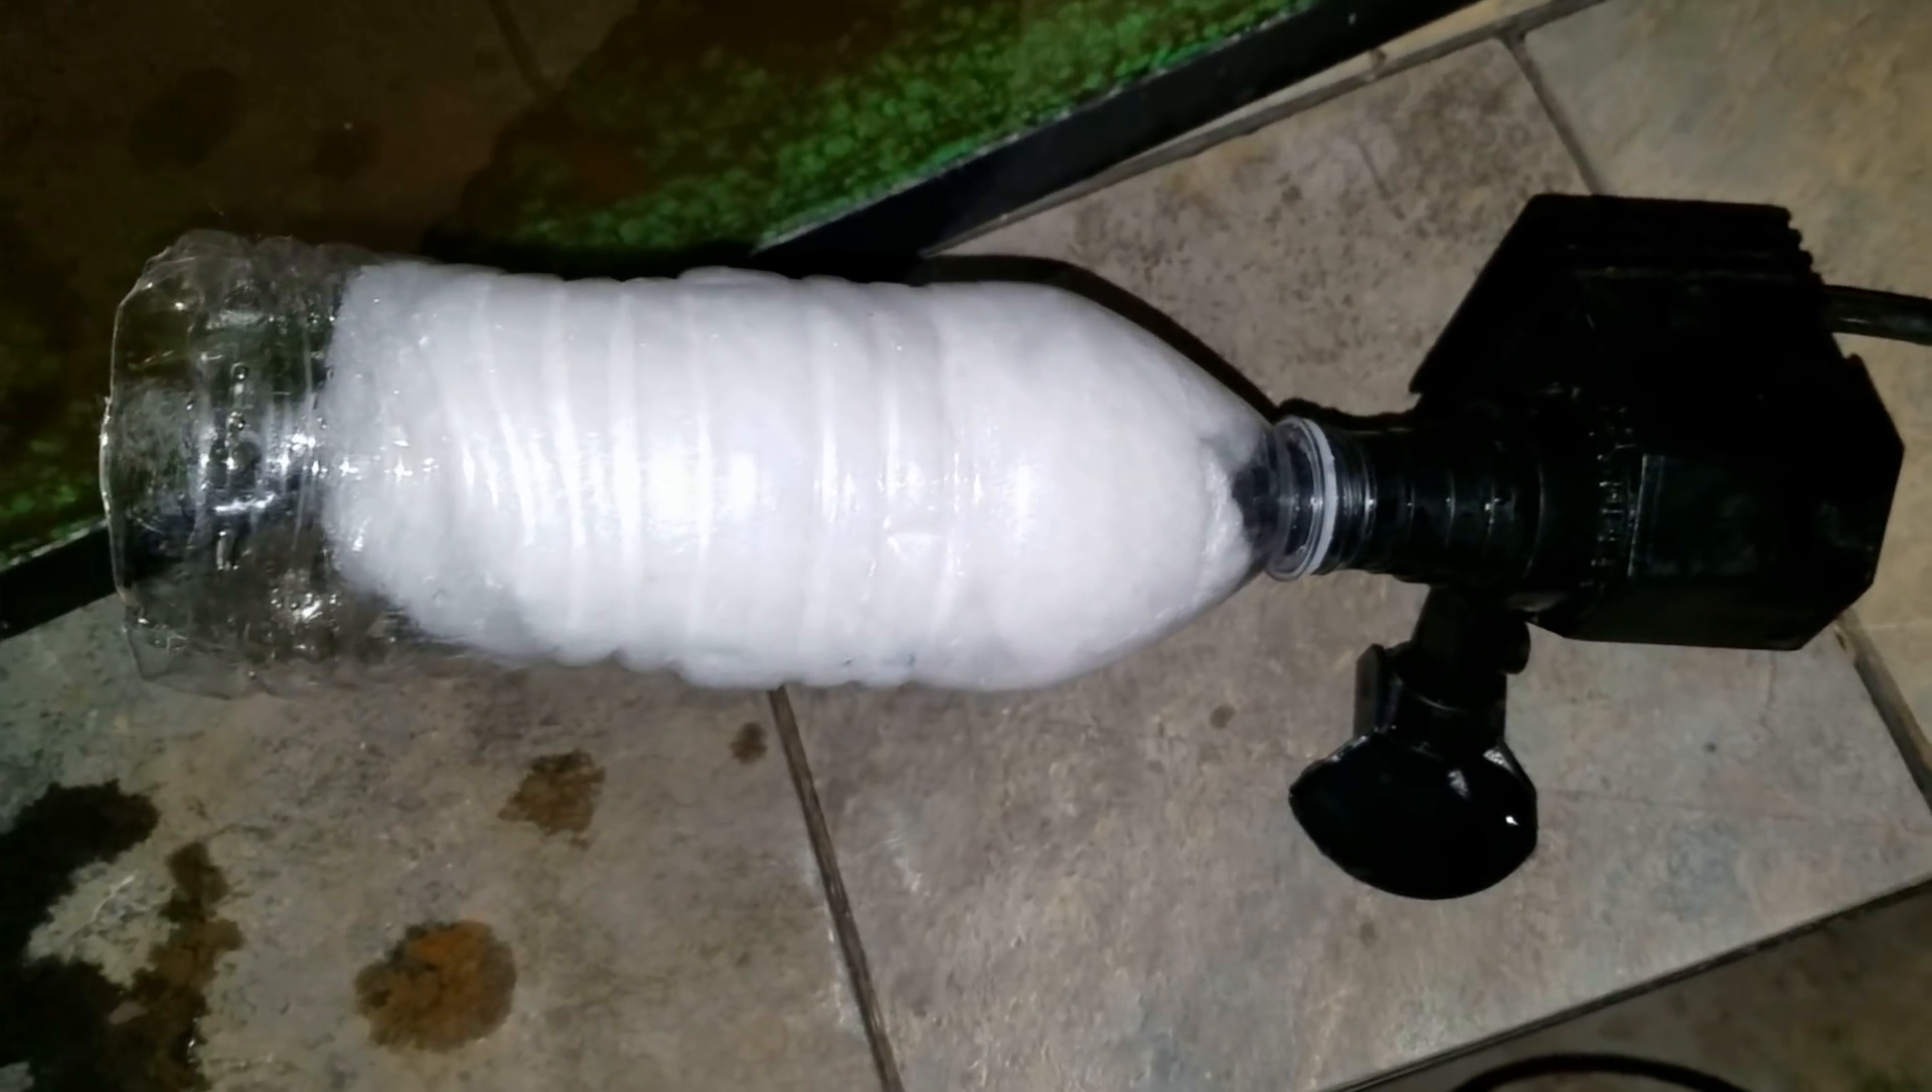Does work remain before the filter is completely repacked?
No.